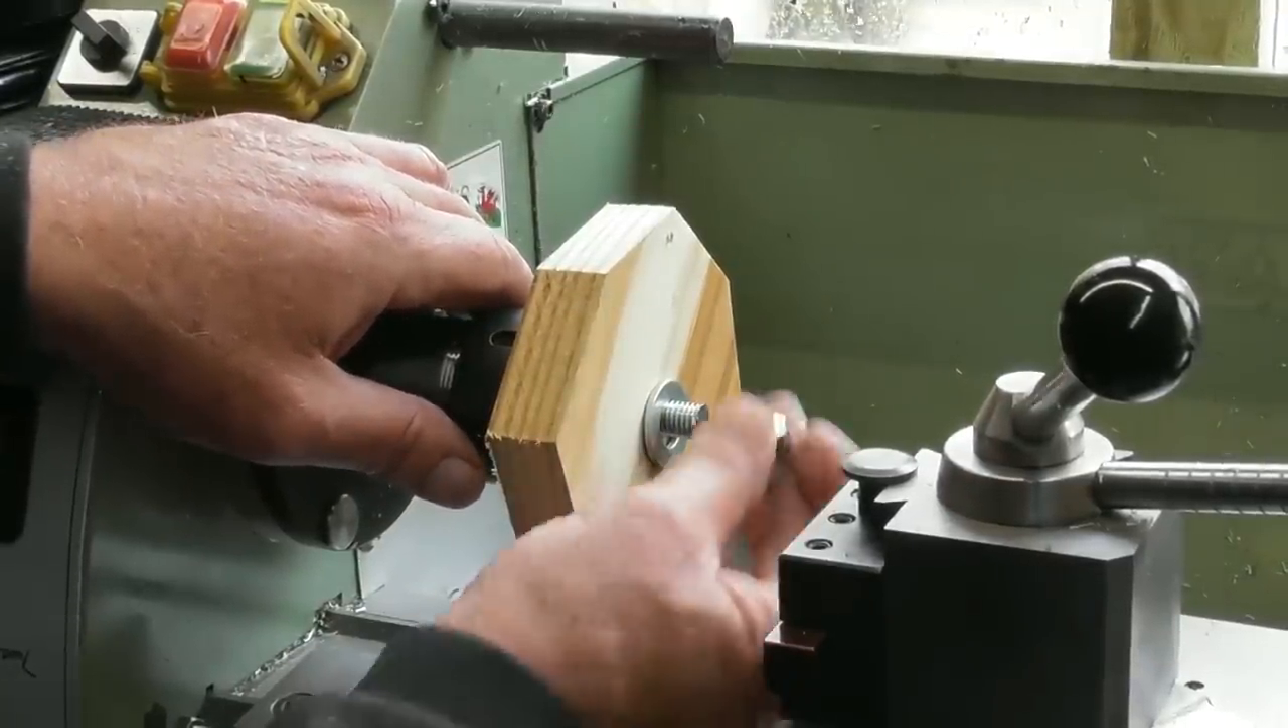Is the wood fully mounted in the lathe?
No.